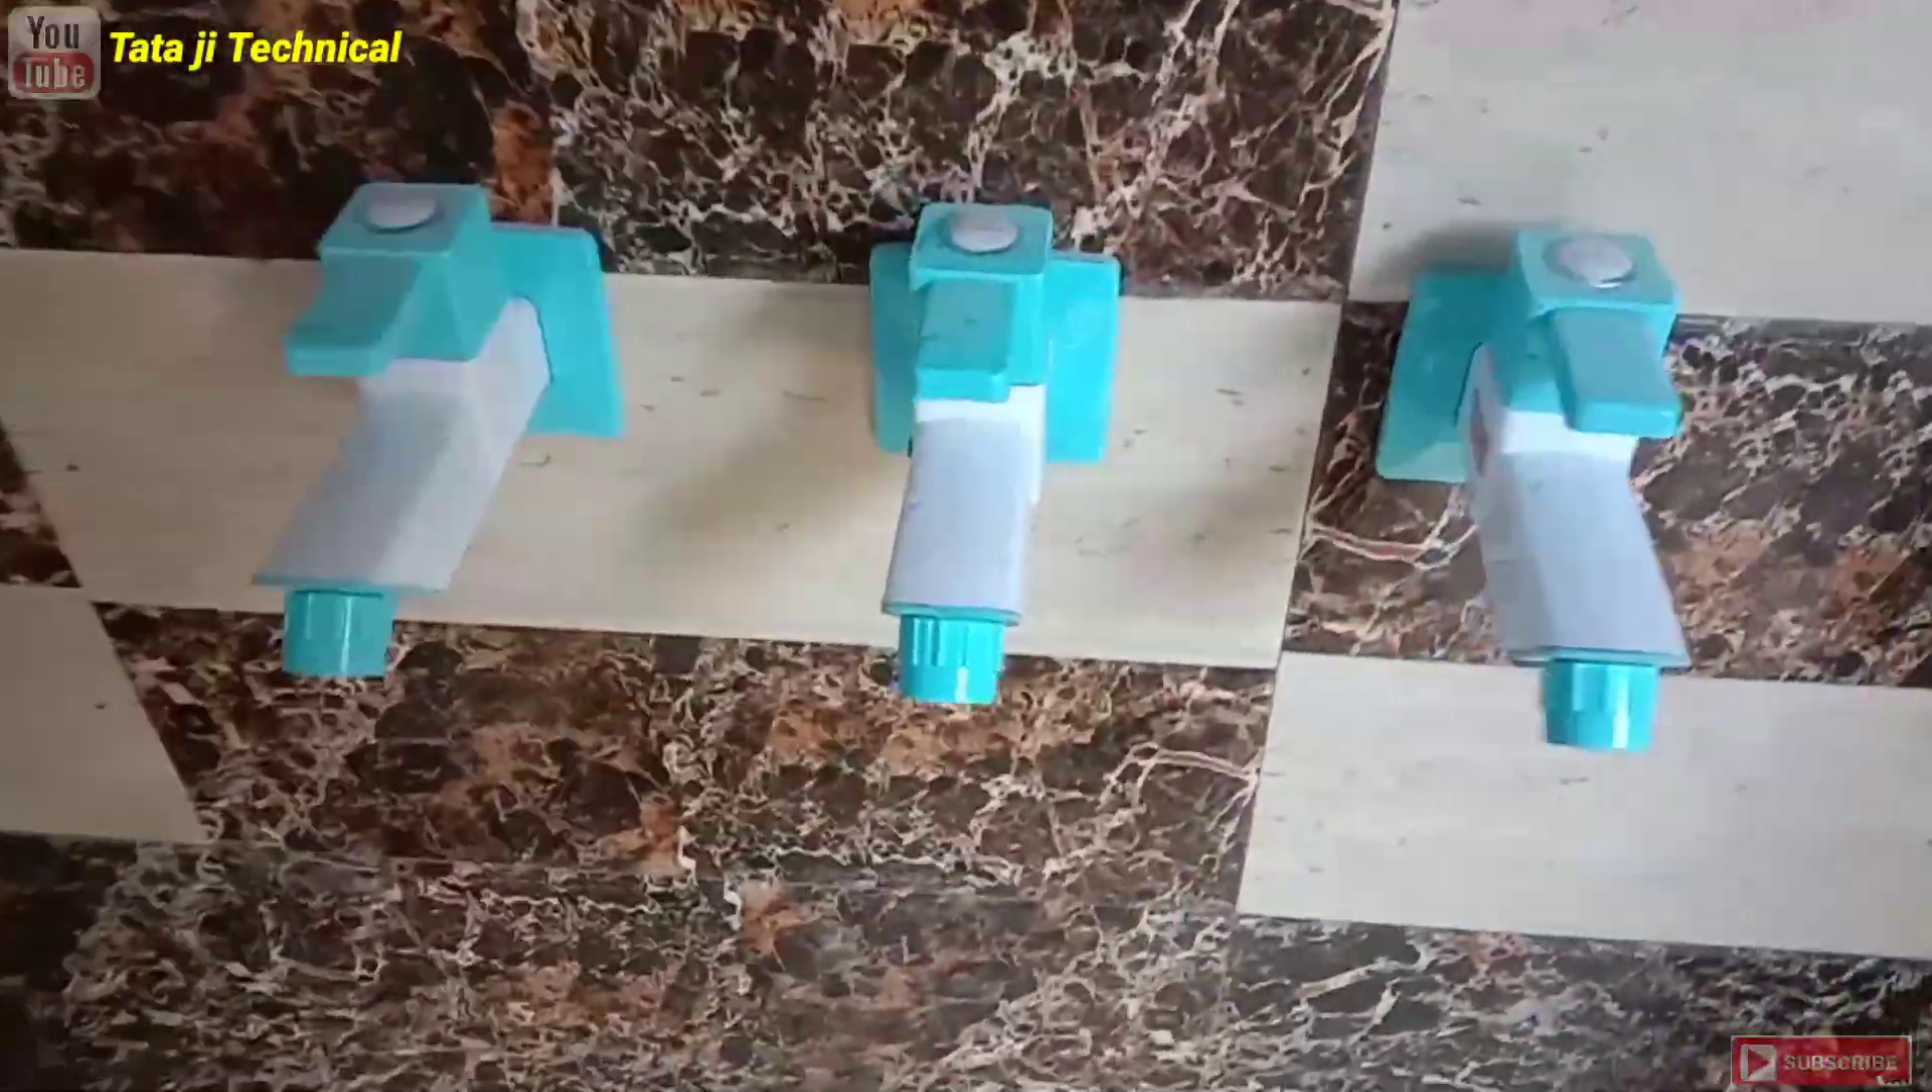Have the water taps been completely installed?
Yes.